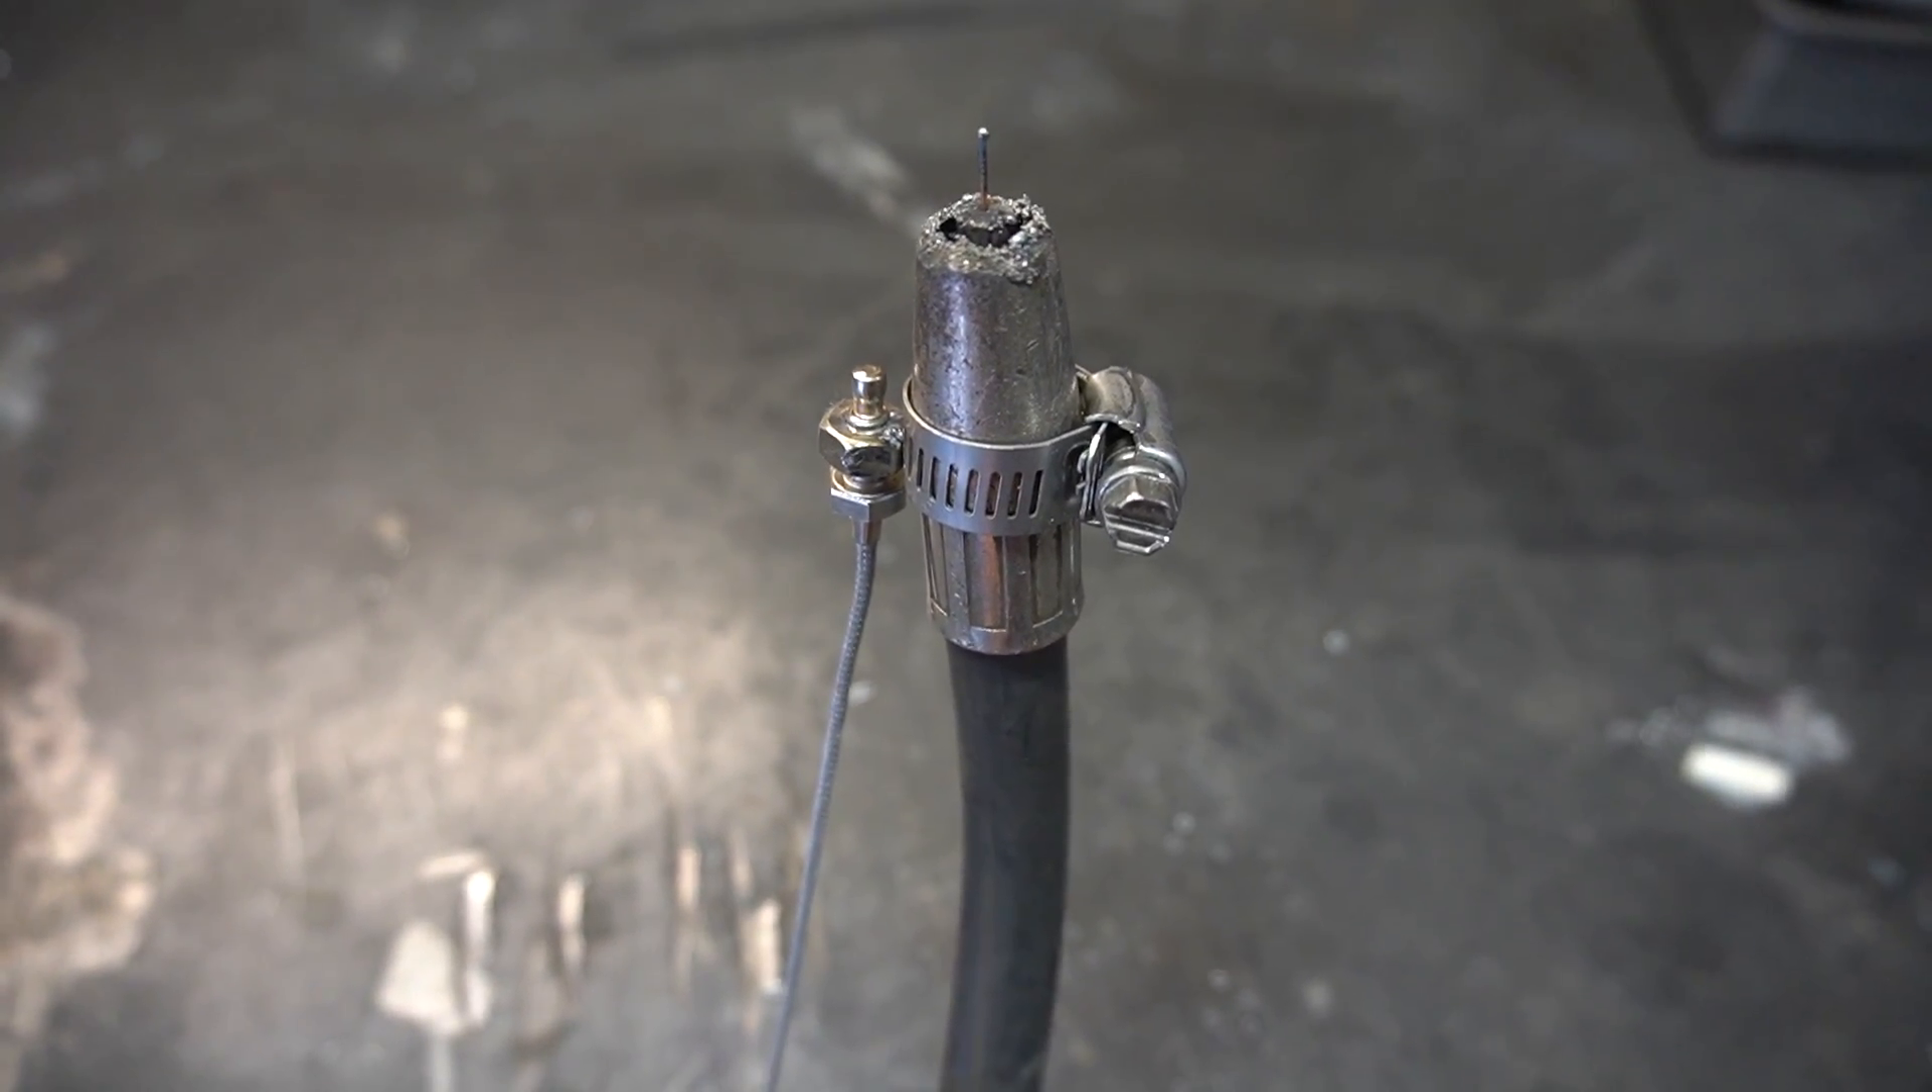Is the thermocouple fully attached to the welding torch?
Yes.